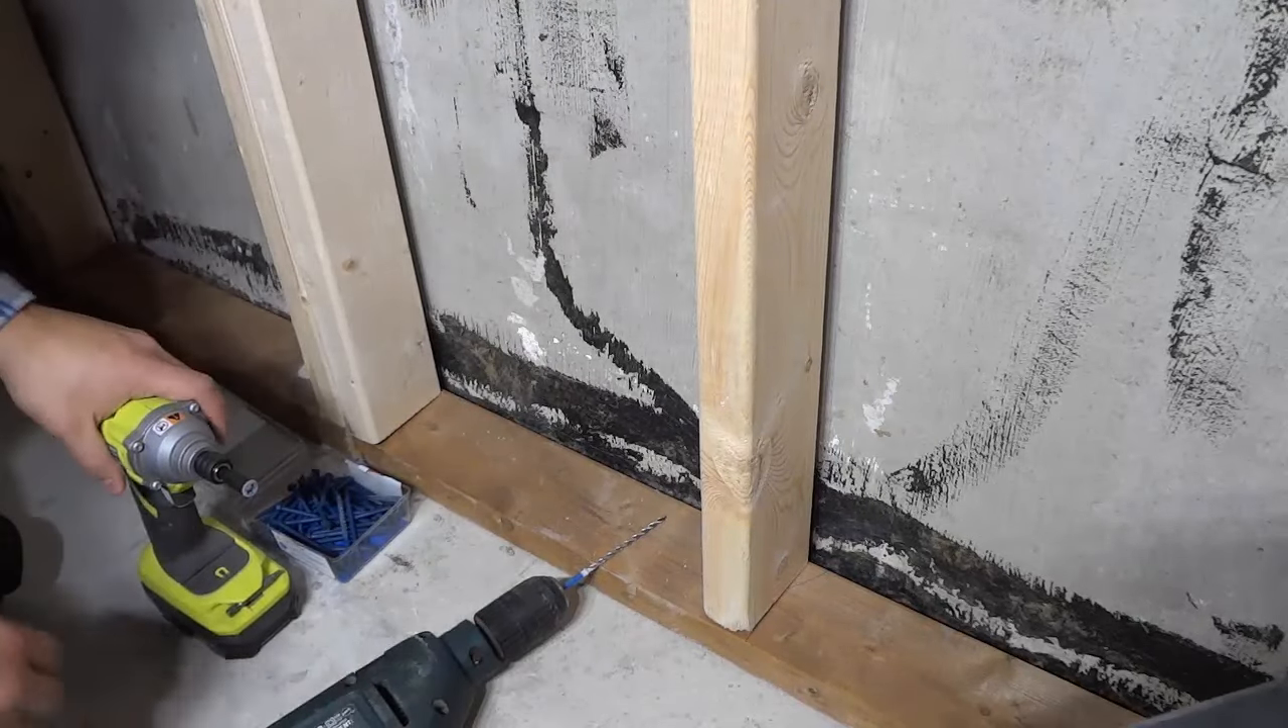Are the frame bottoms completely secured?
No.